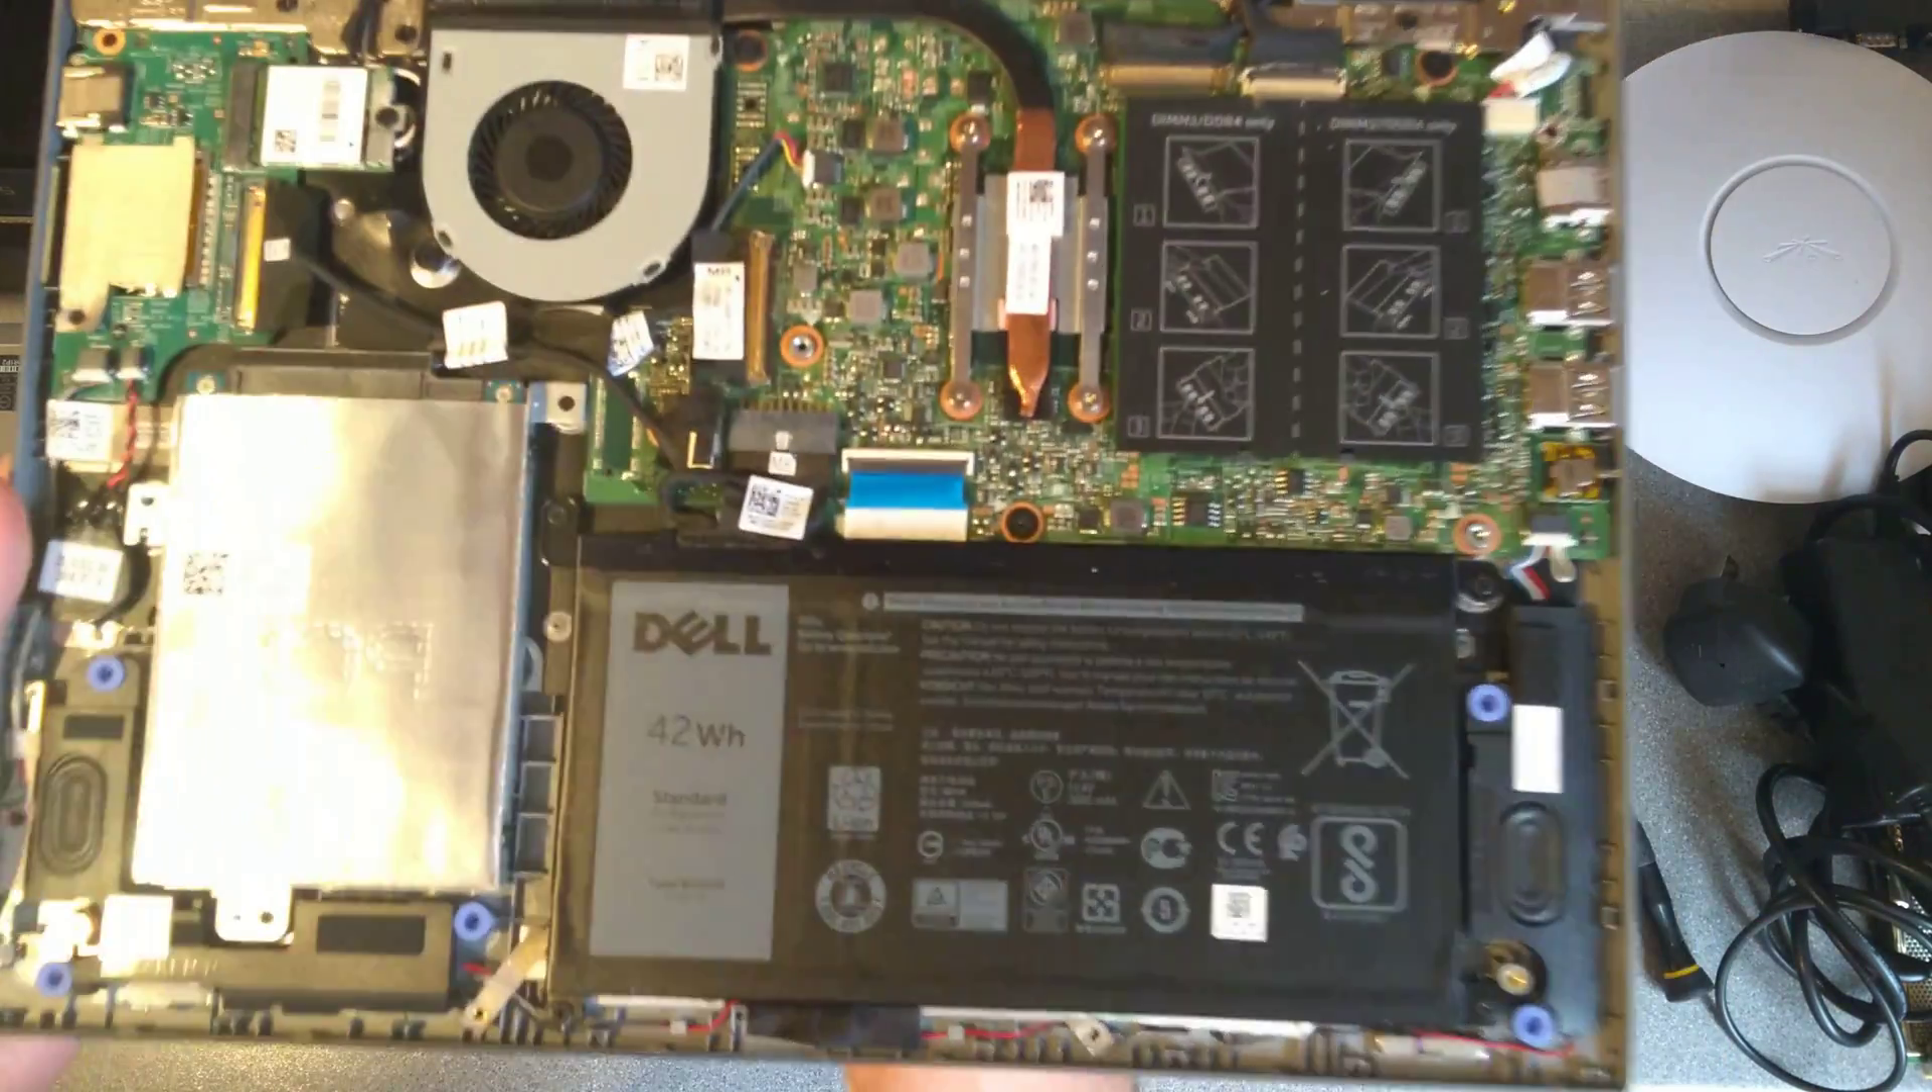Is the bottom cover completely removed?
Yes.